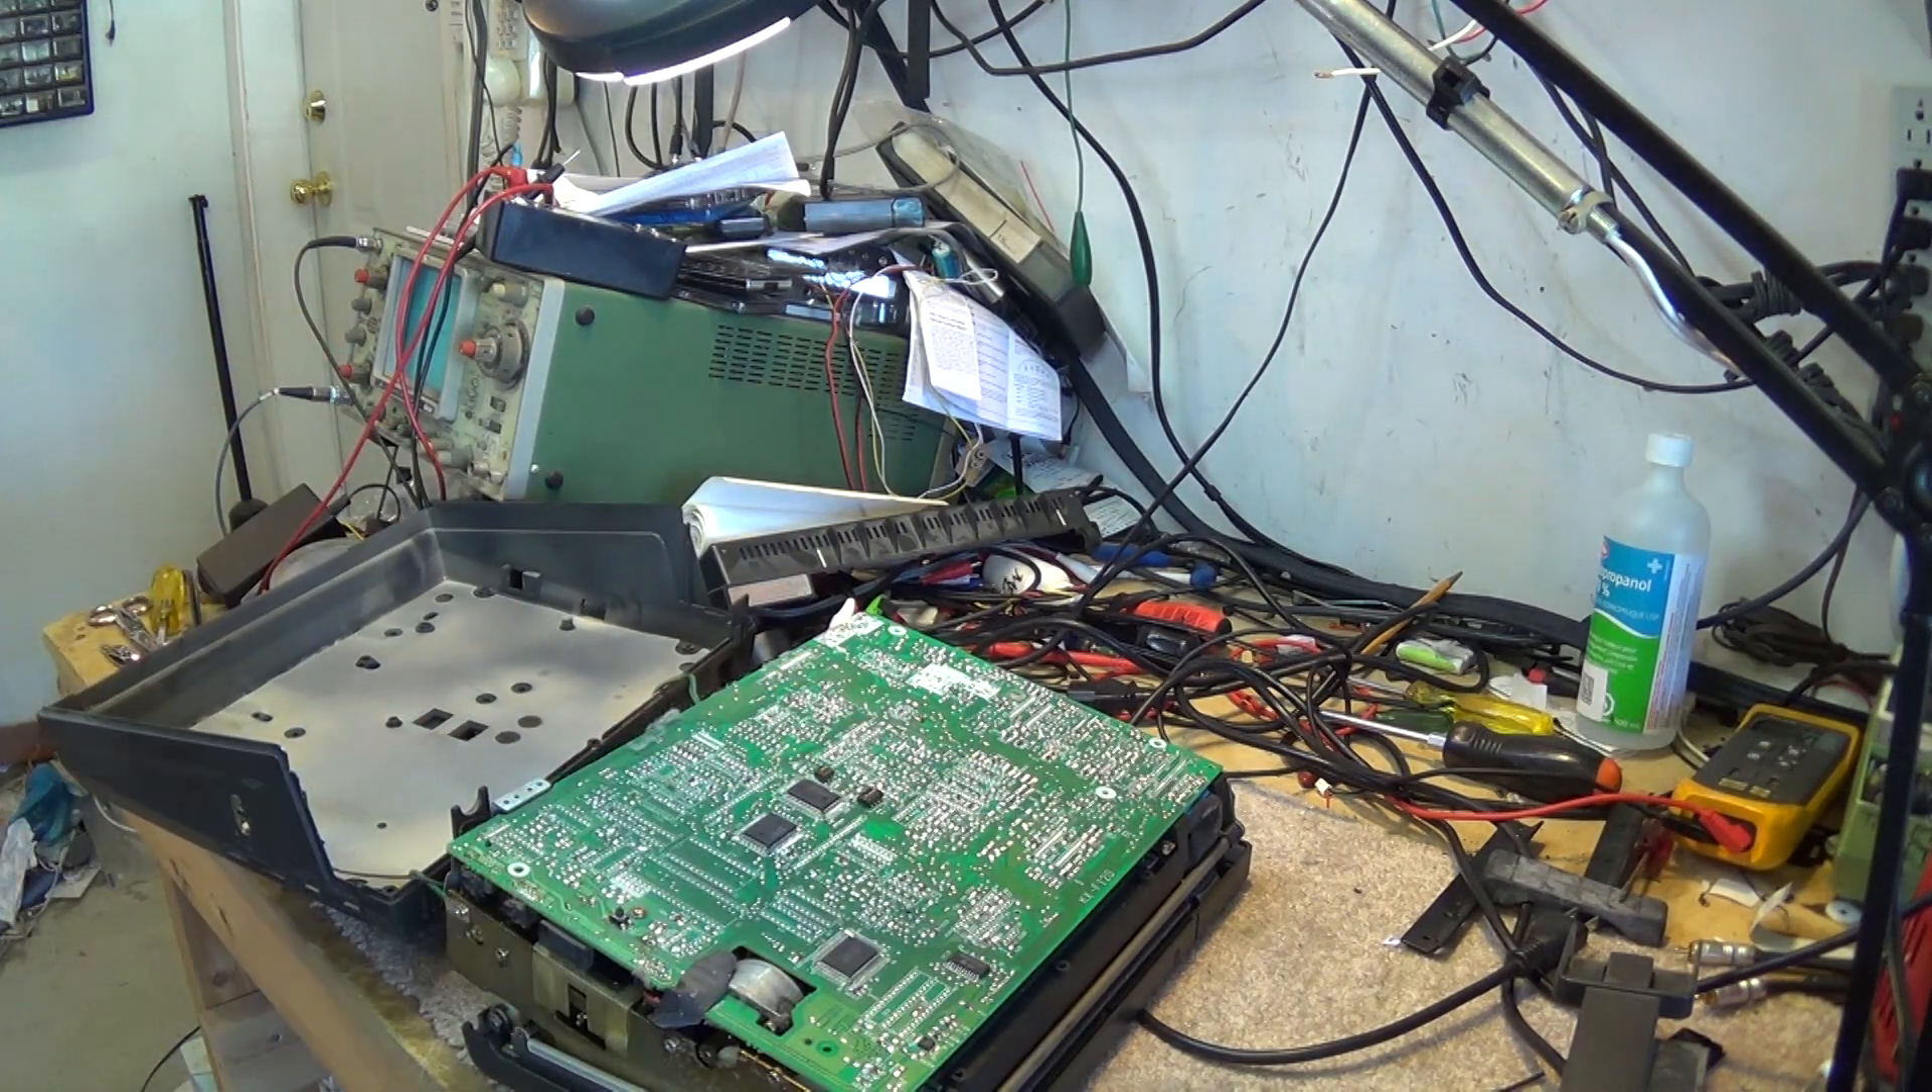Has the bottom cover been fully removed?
Yes.